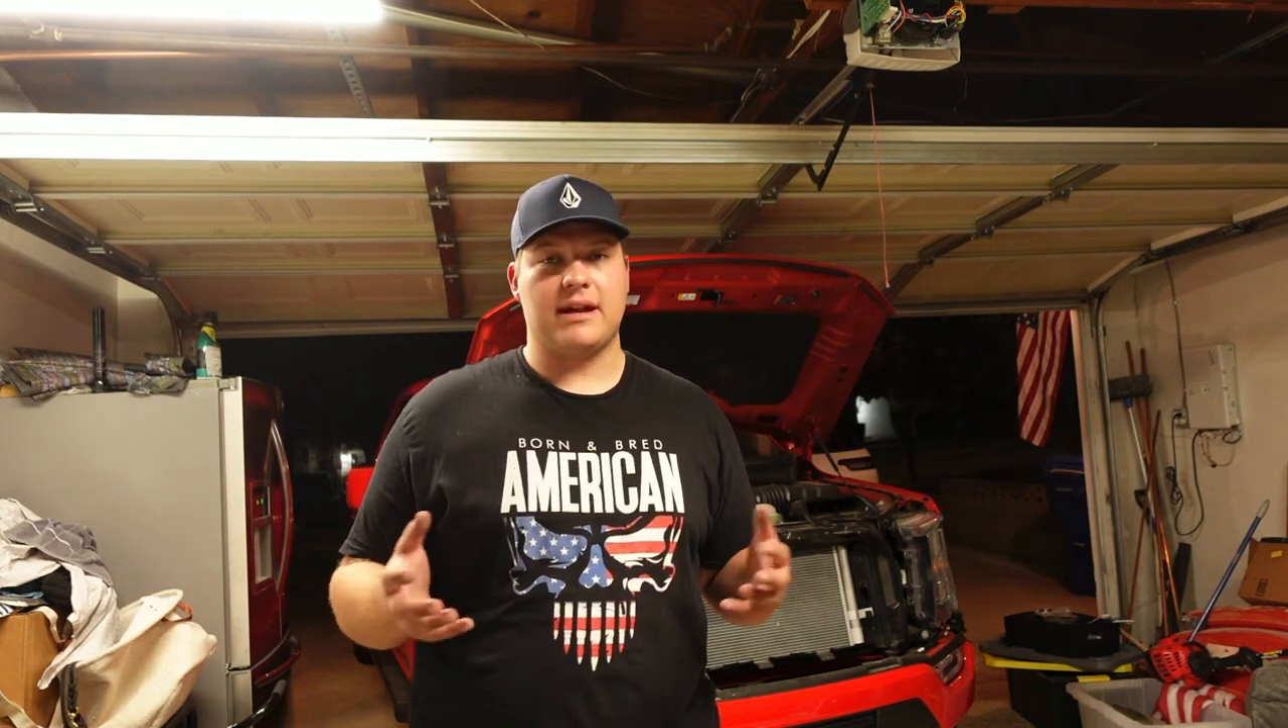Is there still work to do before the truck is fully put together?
Yes.